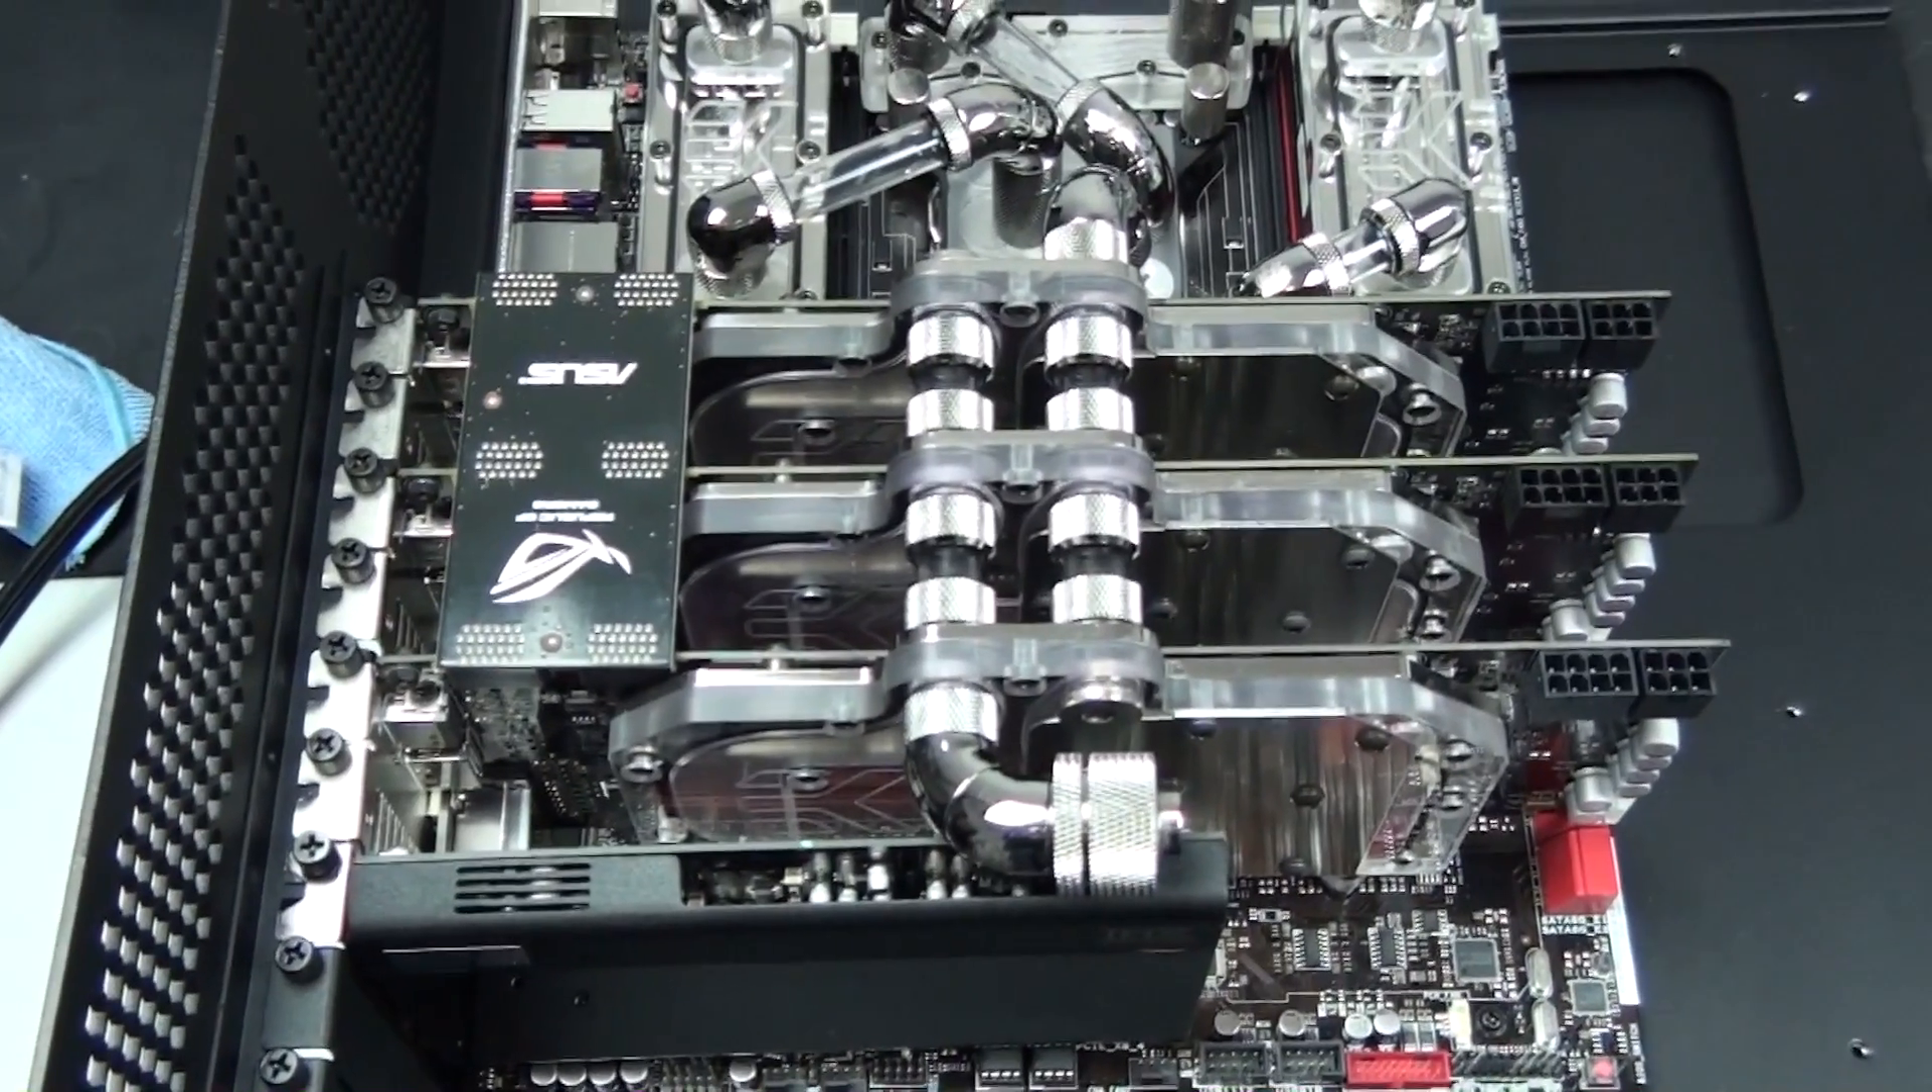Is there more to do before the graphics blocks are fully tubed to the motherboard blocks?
No.